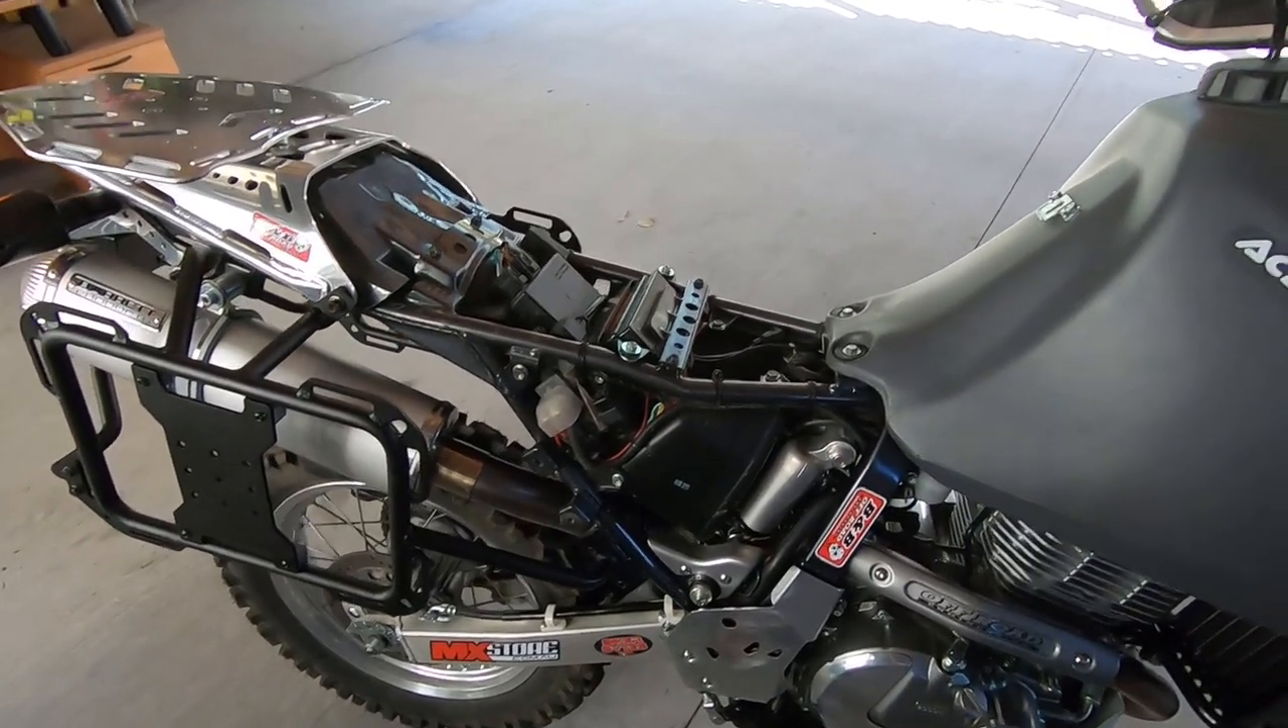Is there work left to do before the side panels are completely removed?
No.